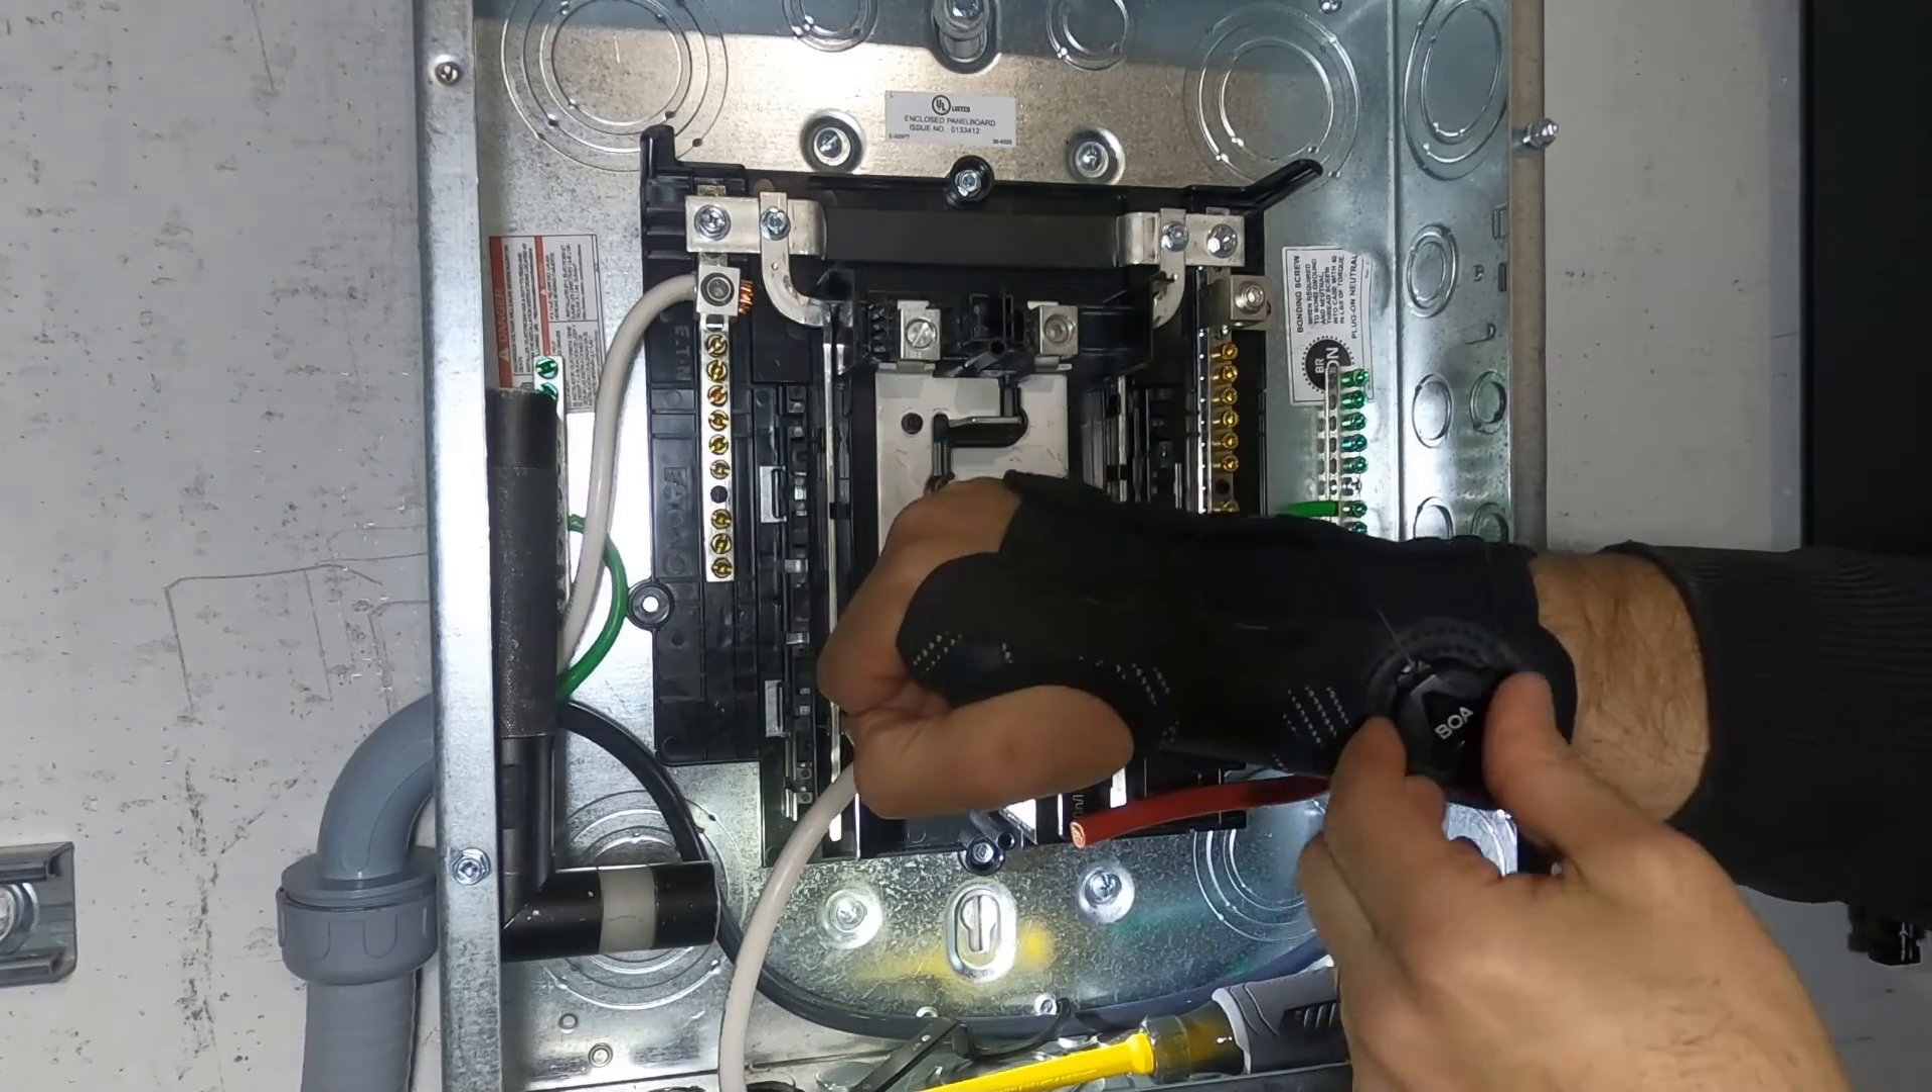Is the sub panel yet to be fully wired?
Yes.